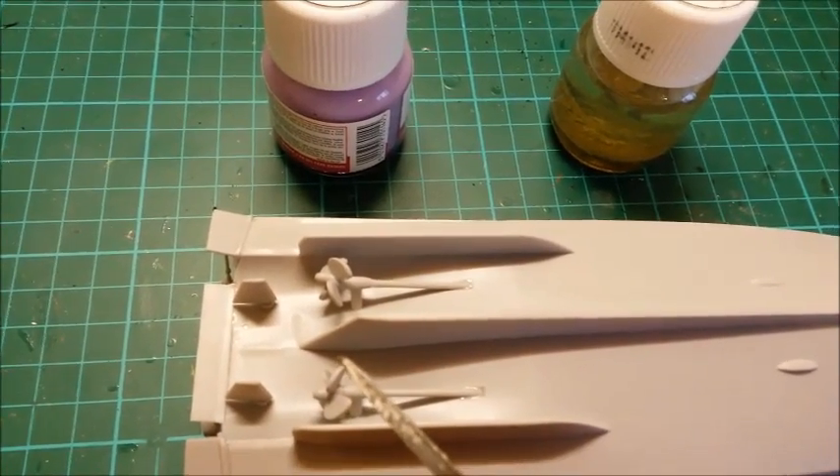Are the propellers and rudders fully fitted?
Yes.